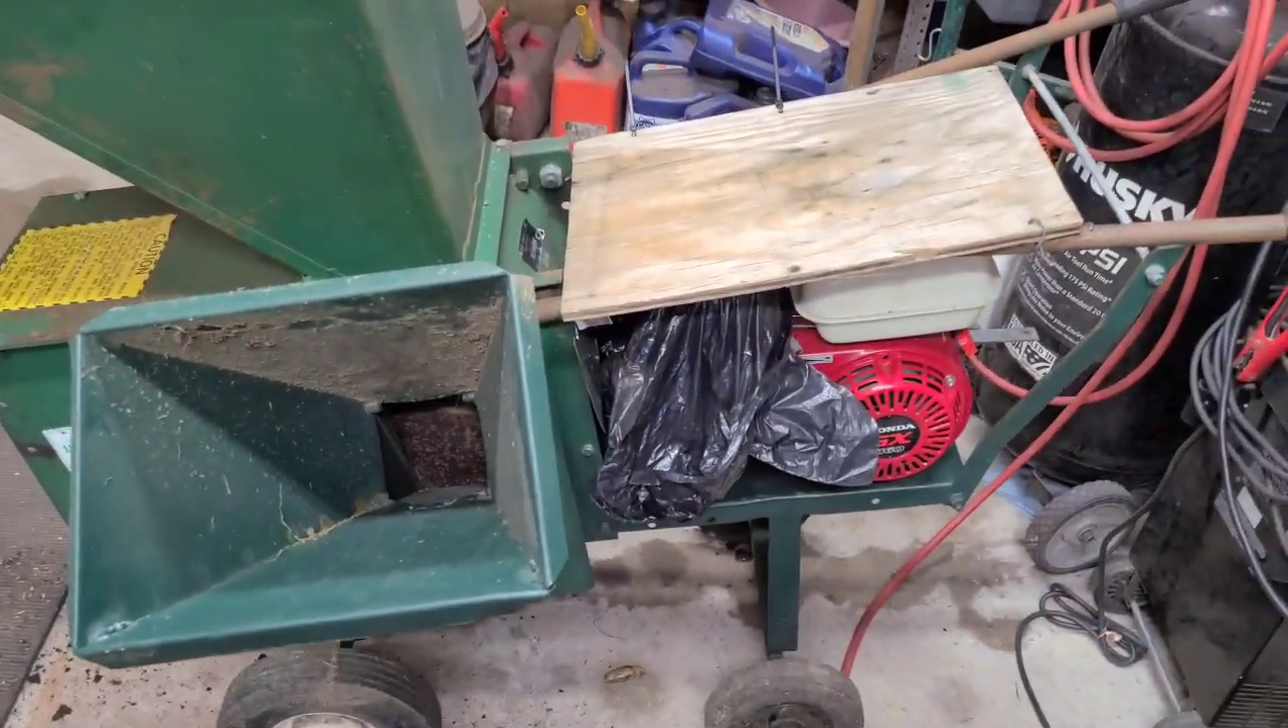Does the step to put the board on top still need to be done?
No.